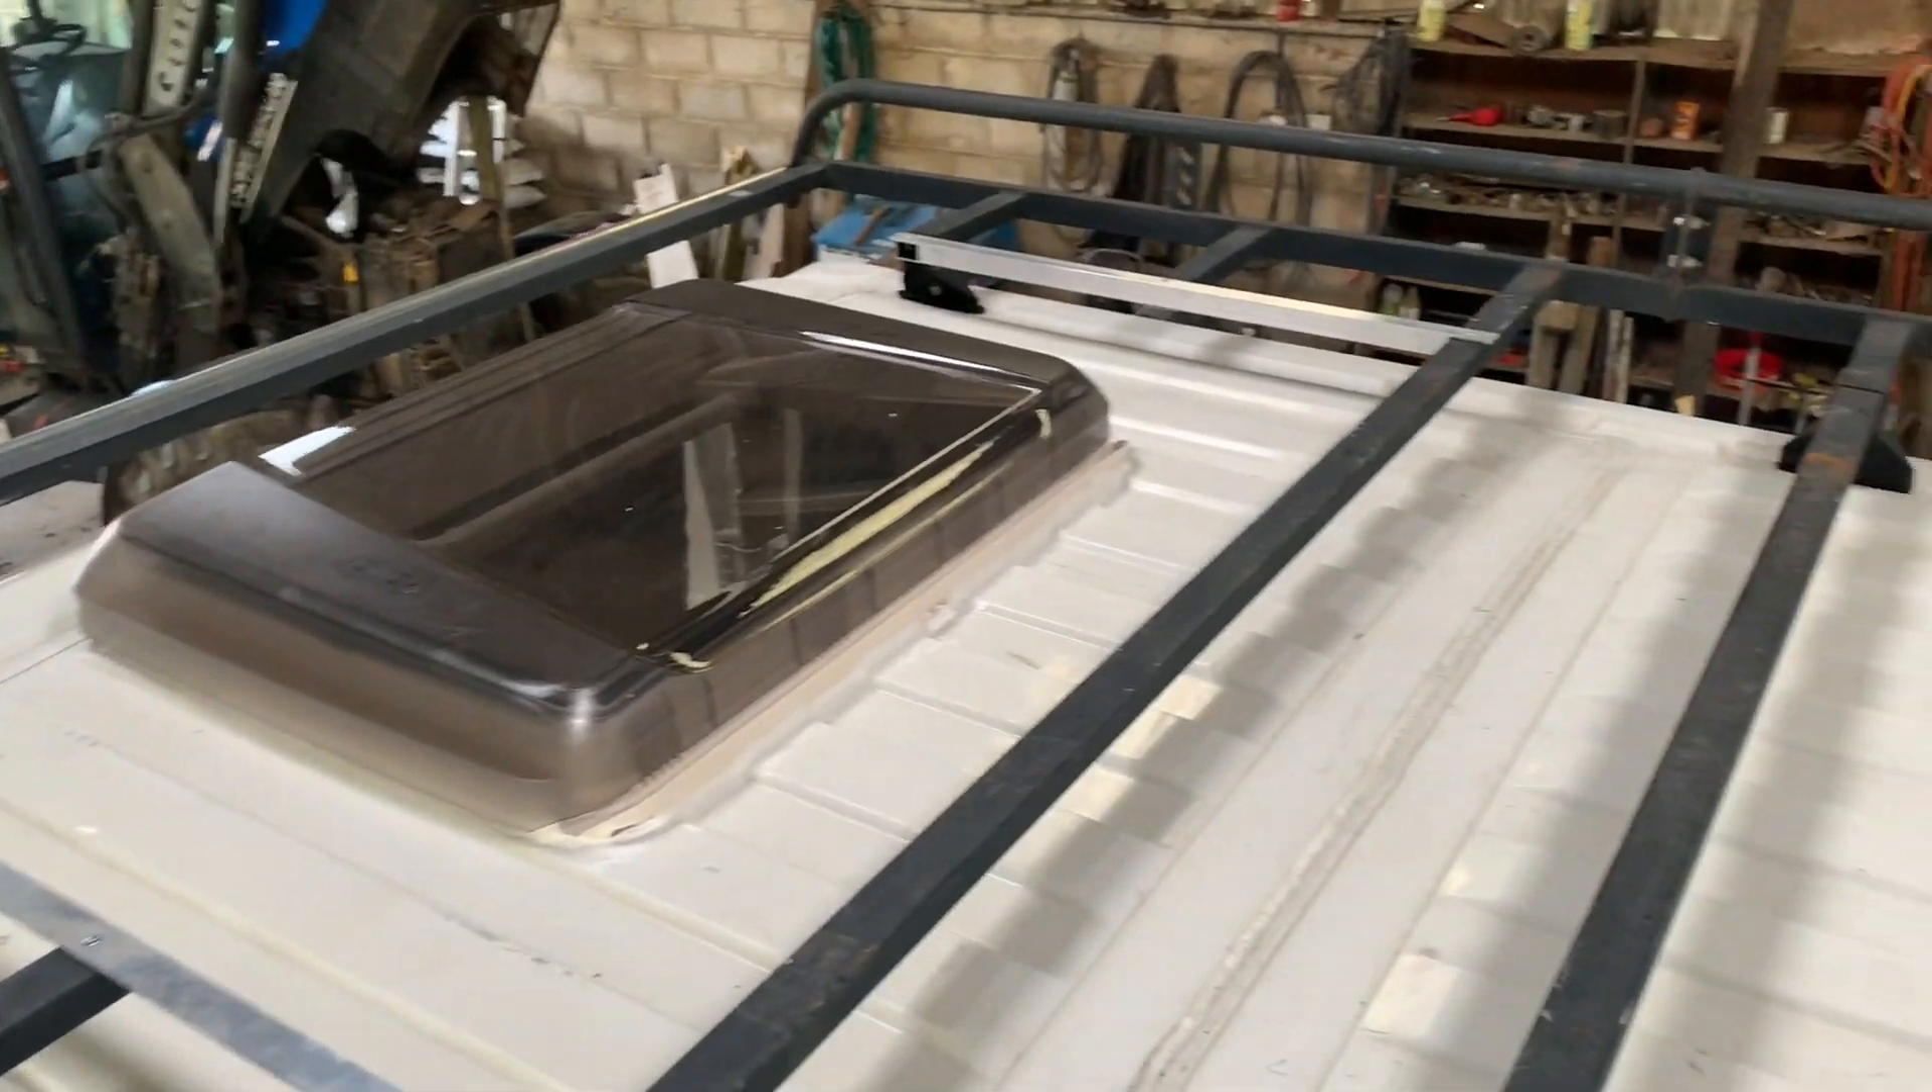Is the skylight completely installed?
Yes.